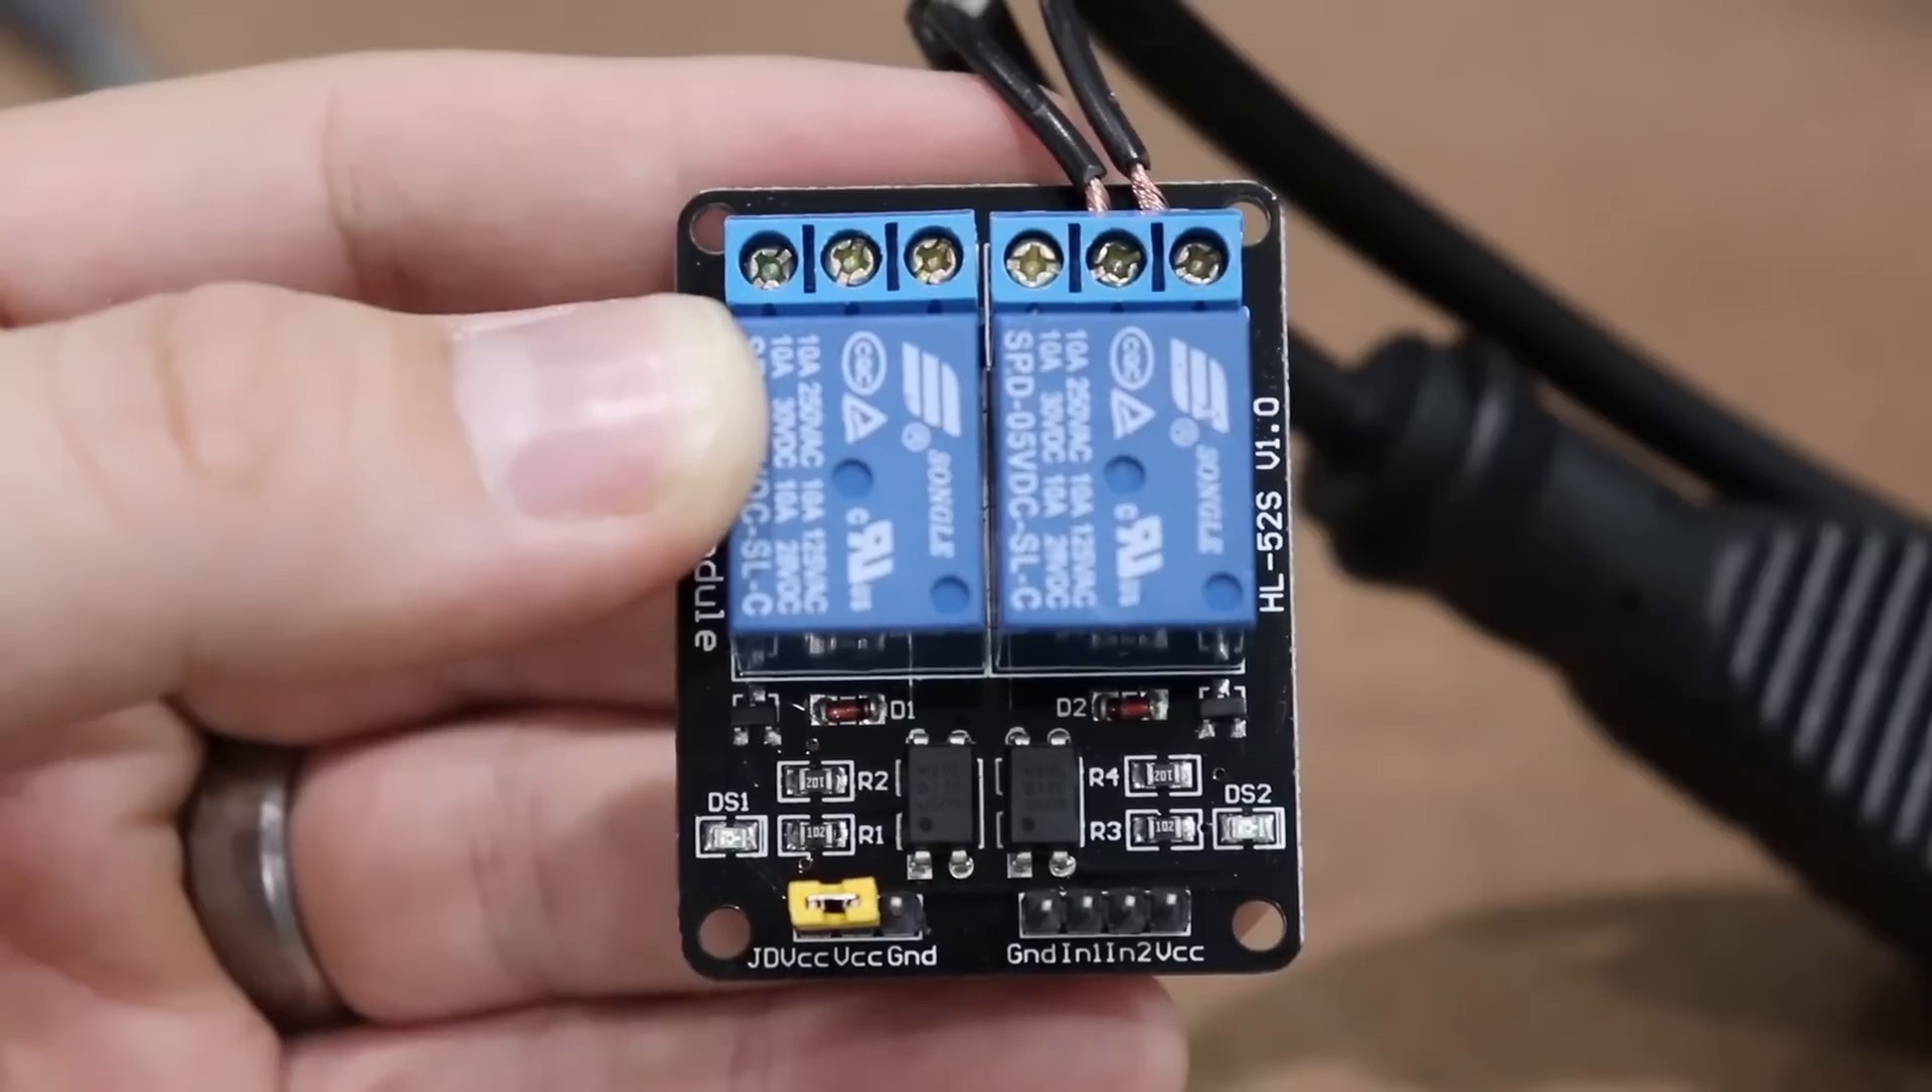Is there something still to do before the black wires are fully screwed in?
No.